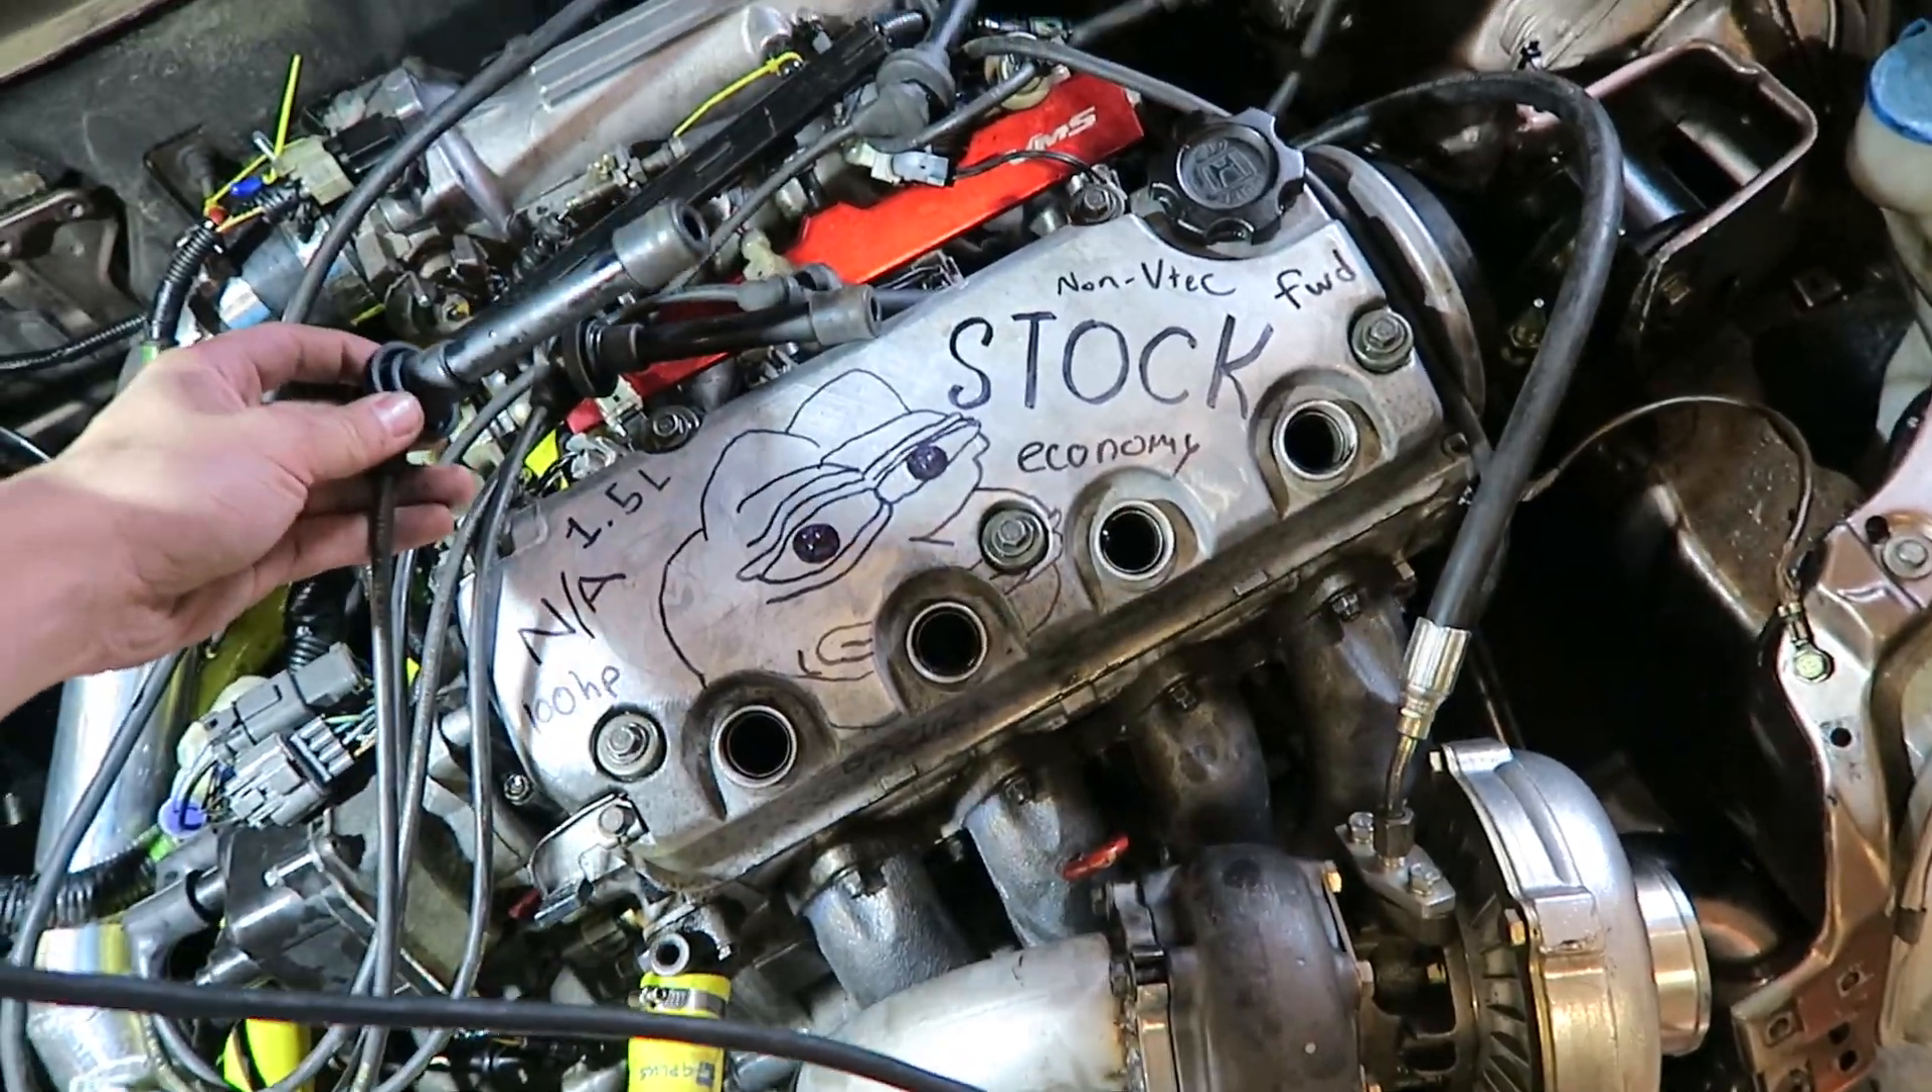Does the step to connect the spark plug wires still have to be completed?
Yes.